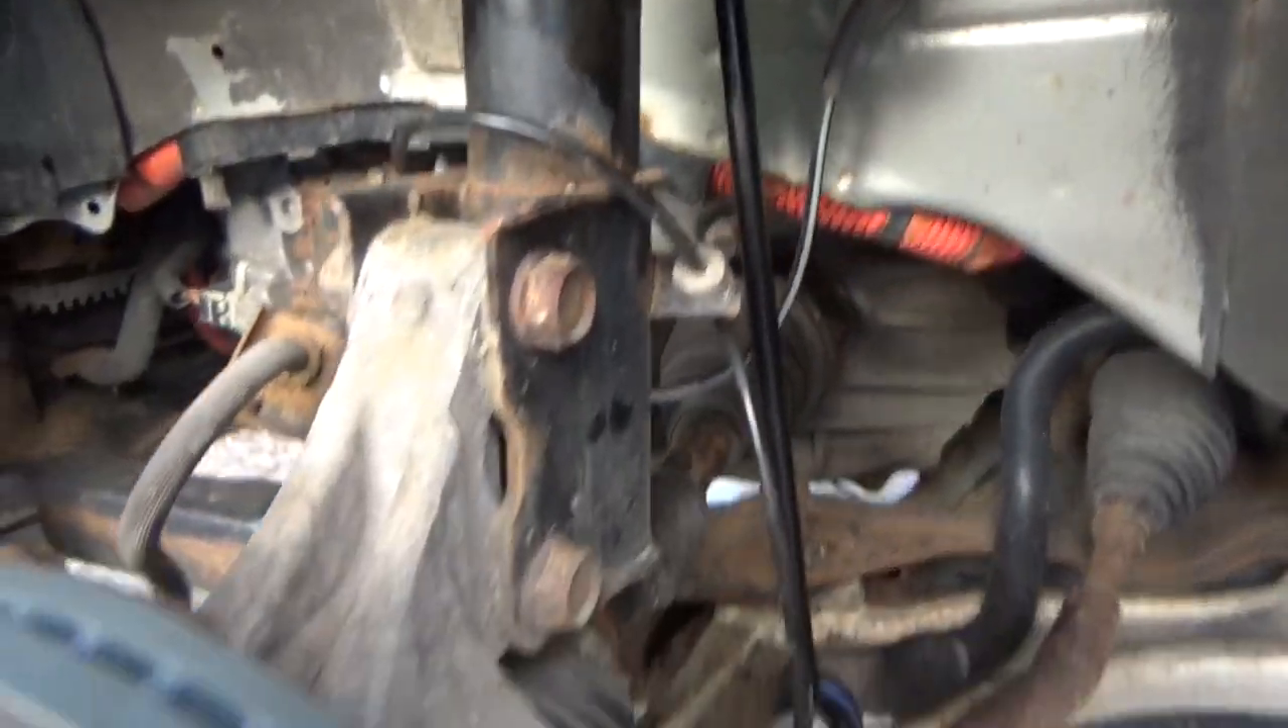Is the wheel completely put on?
No.